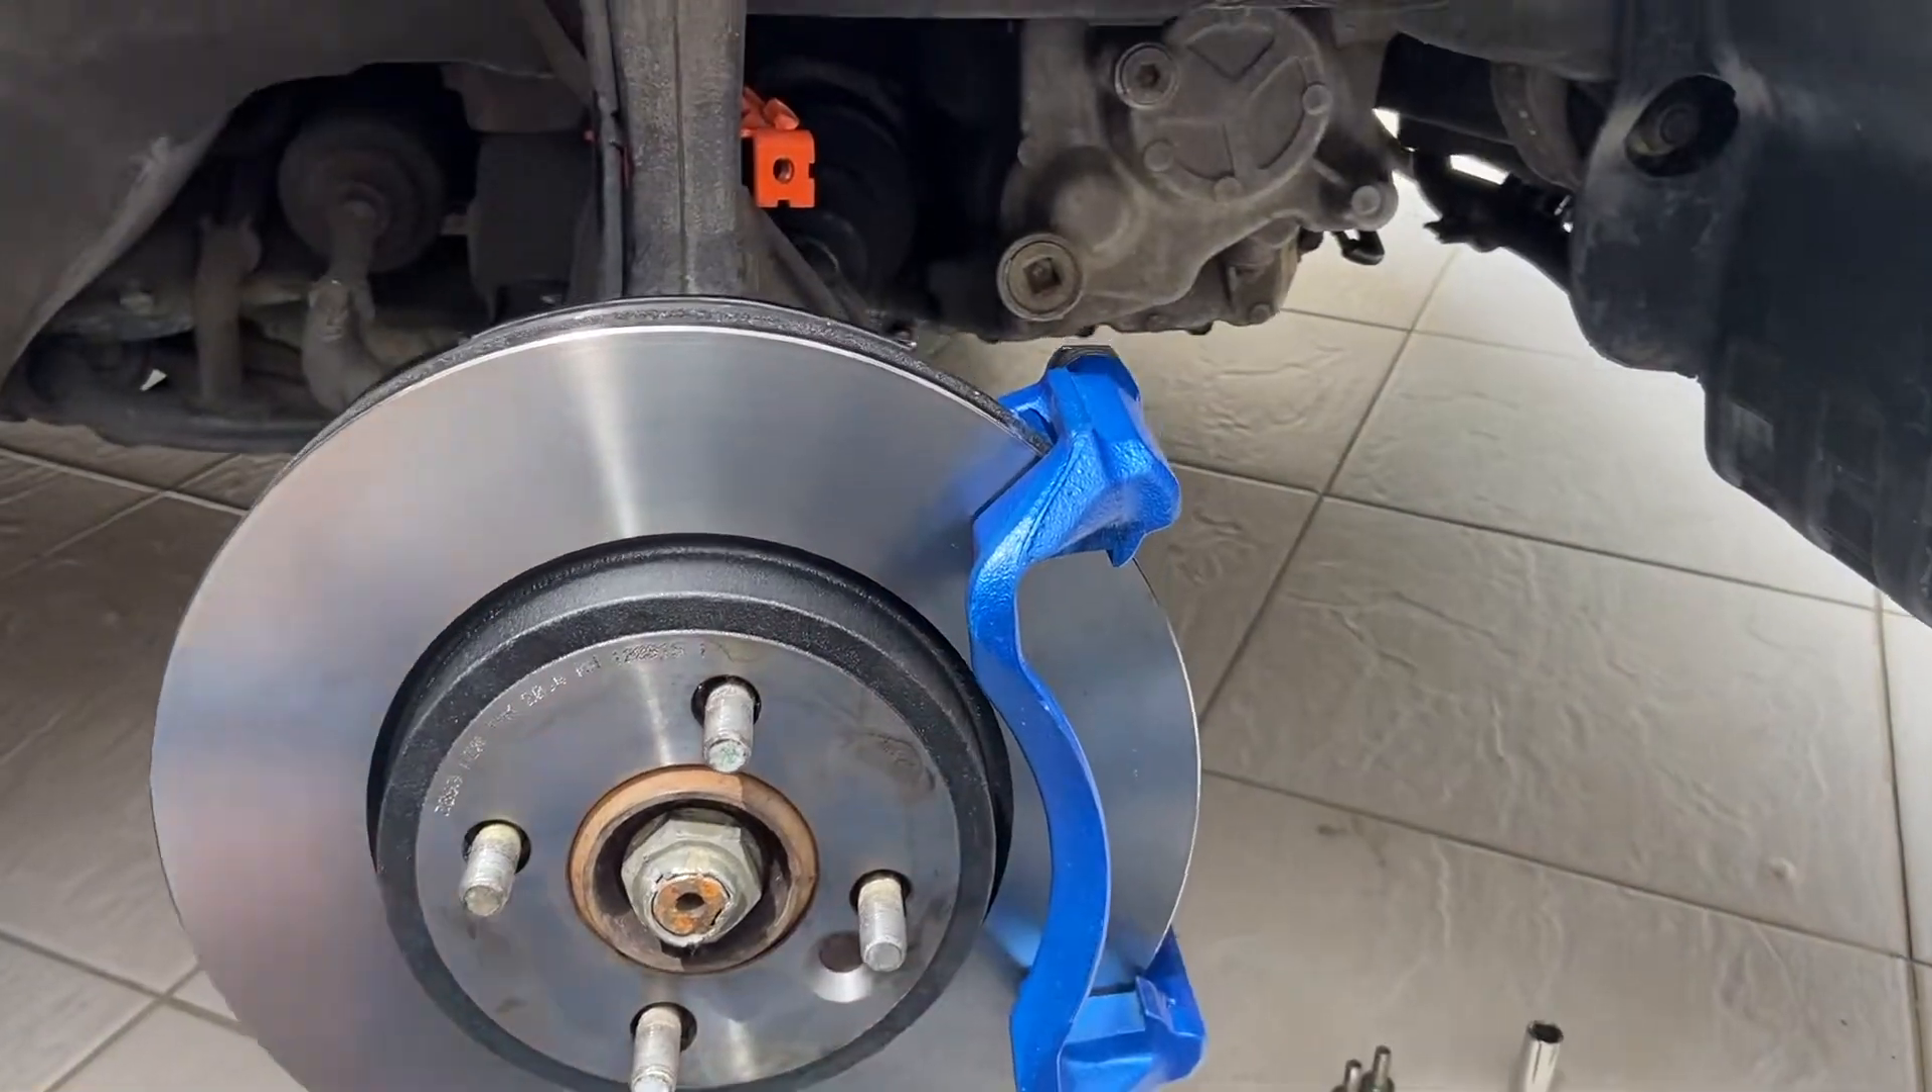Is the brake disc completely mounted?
Yes.